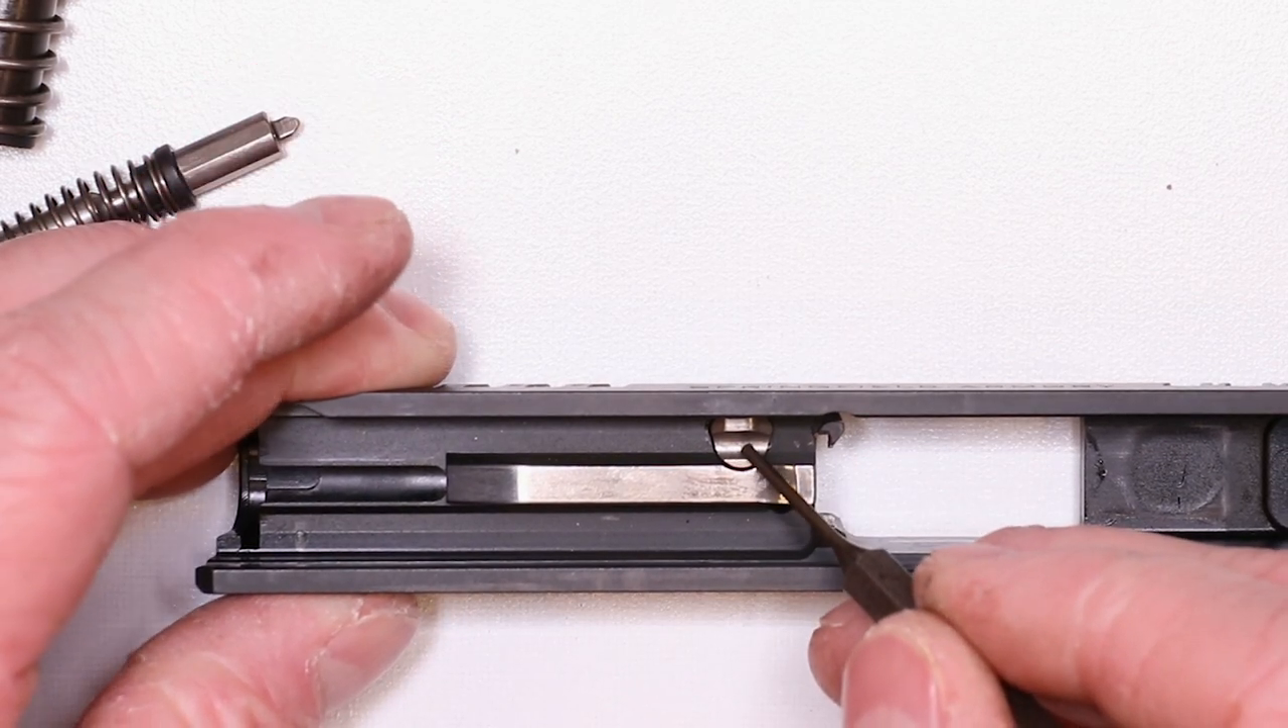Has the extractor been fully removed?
No.